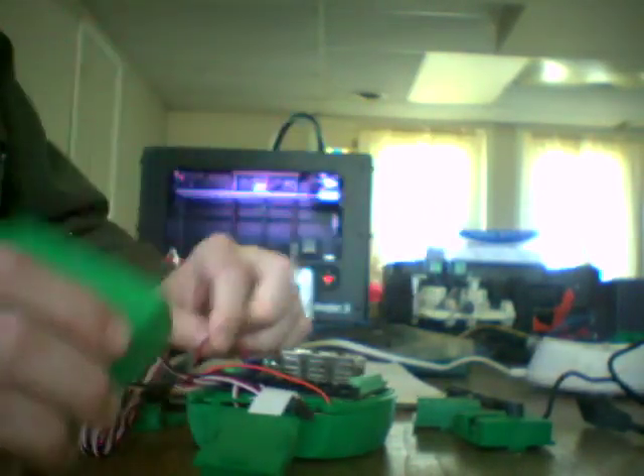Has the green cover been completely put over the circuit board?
No.